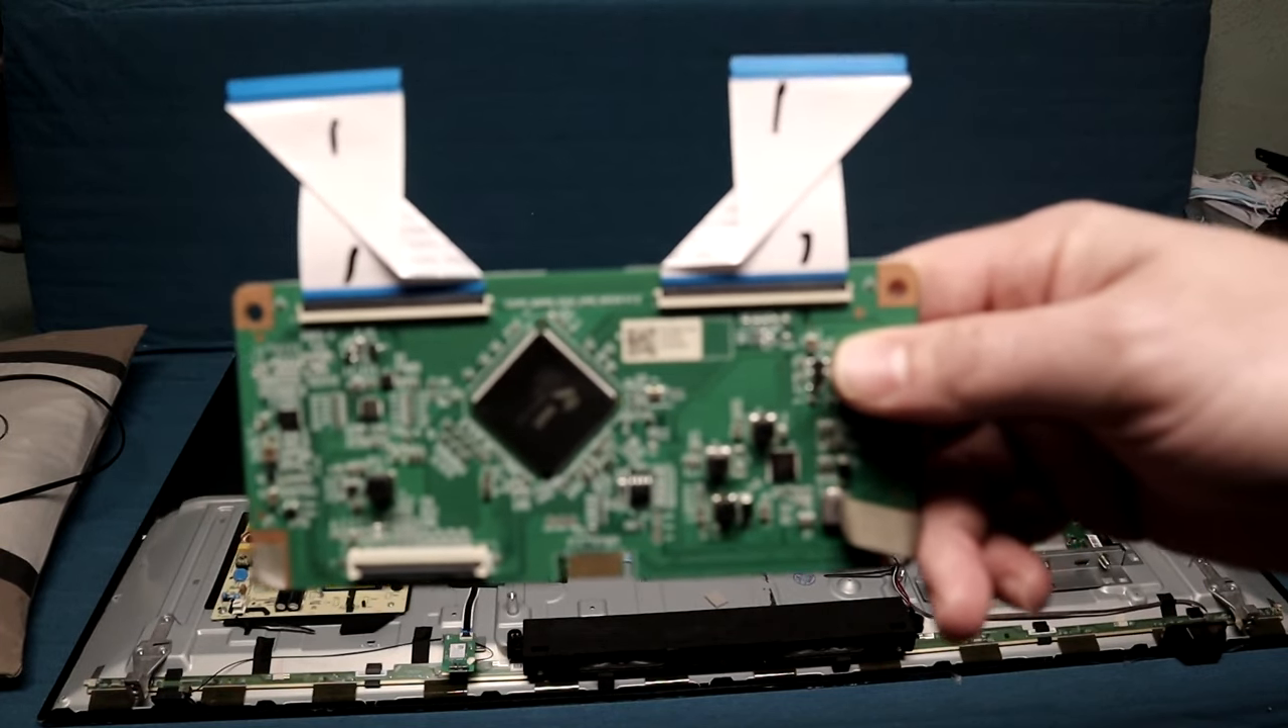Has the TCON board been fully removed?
Yes.